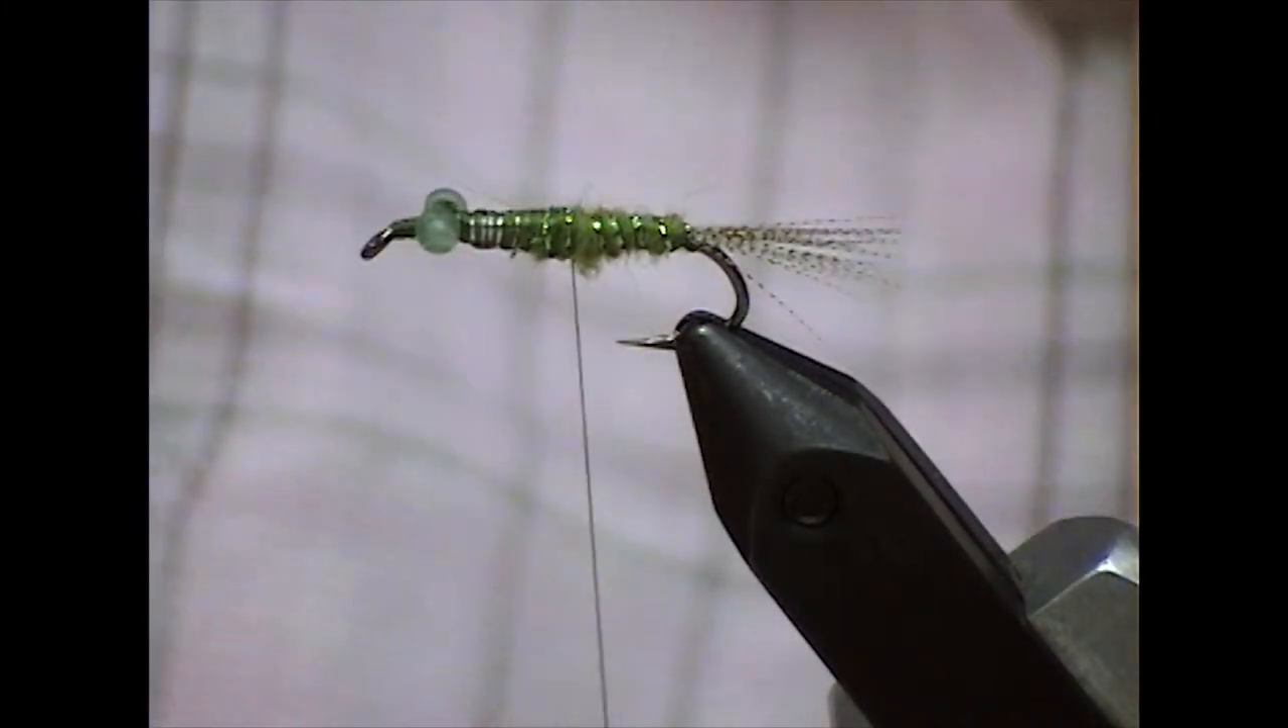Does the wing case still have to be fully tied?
Yes.